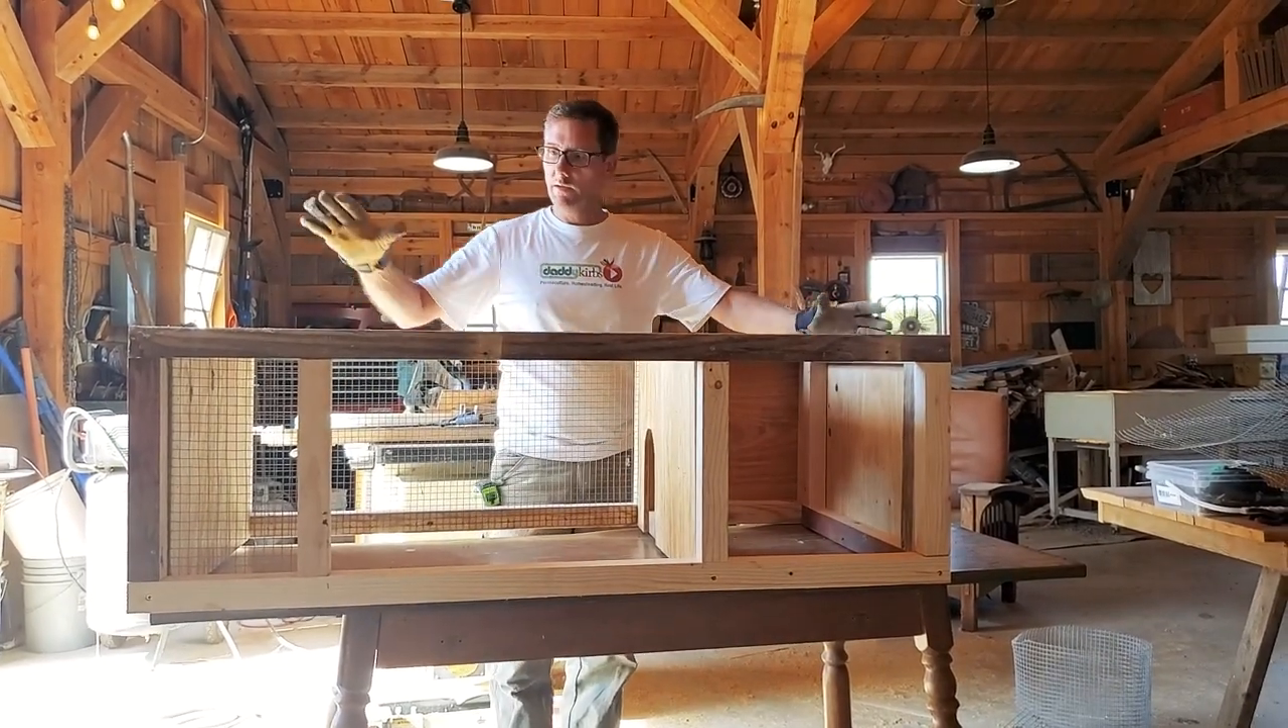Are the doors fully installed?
No.